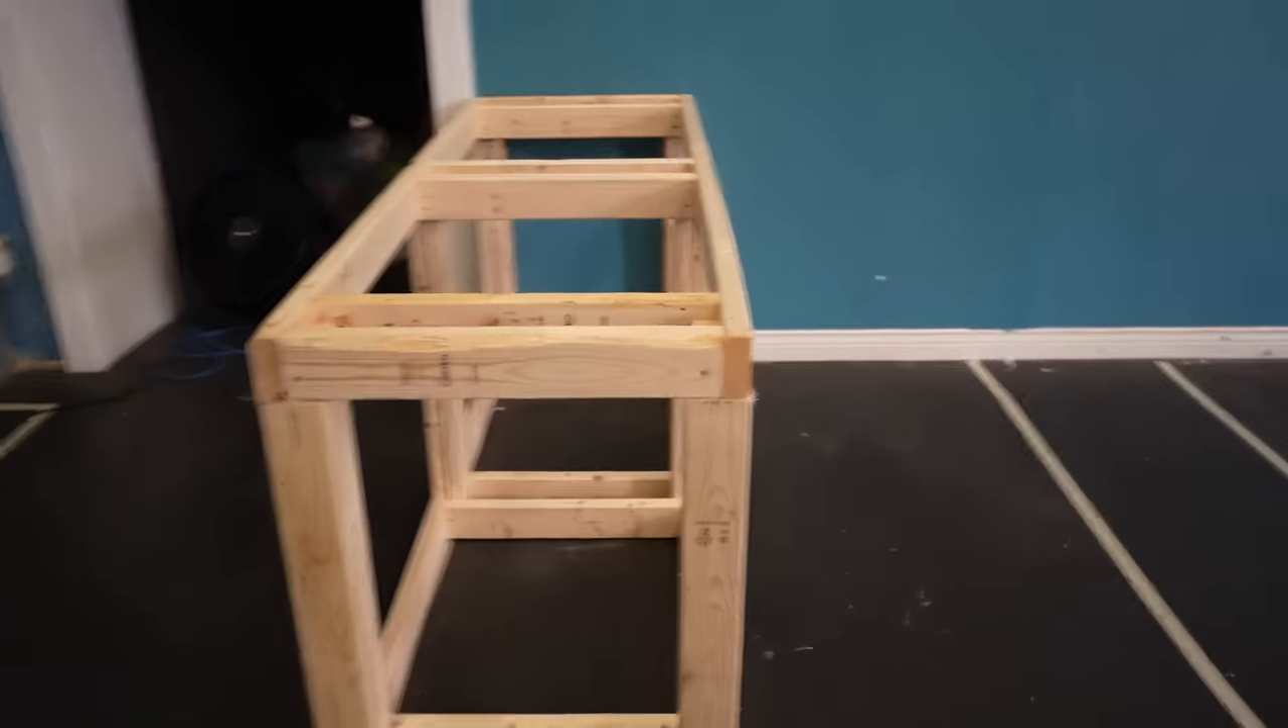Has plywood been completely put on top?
No.